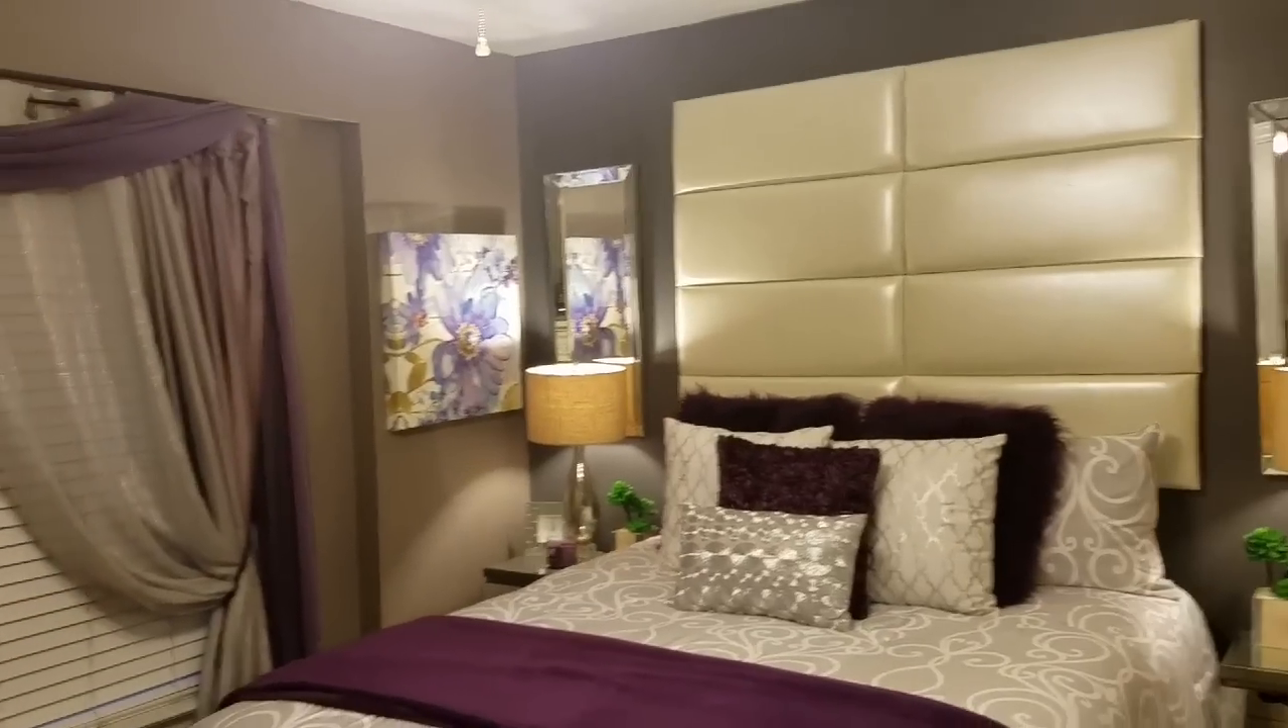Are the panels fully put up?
Yes.